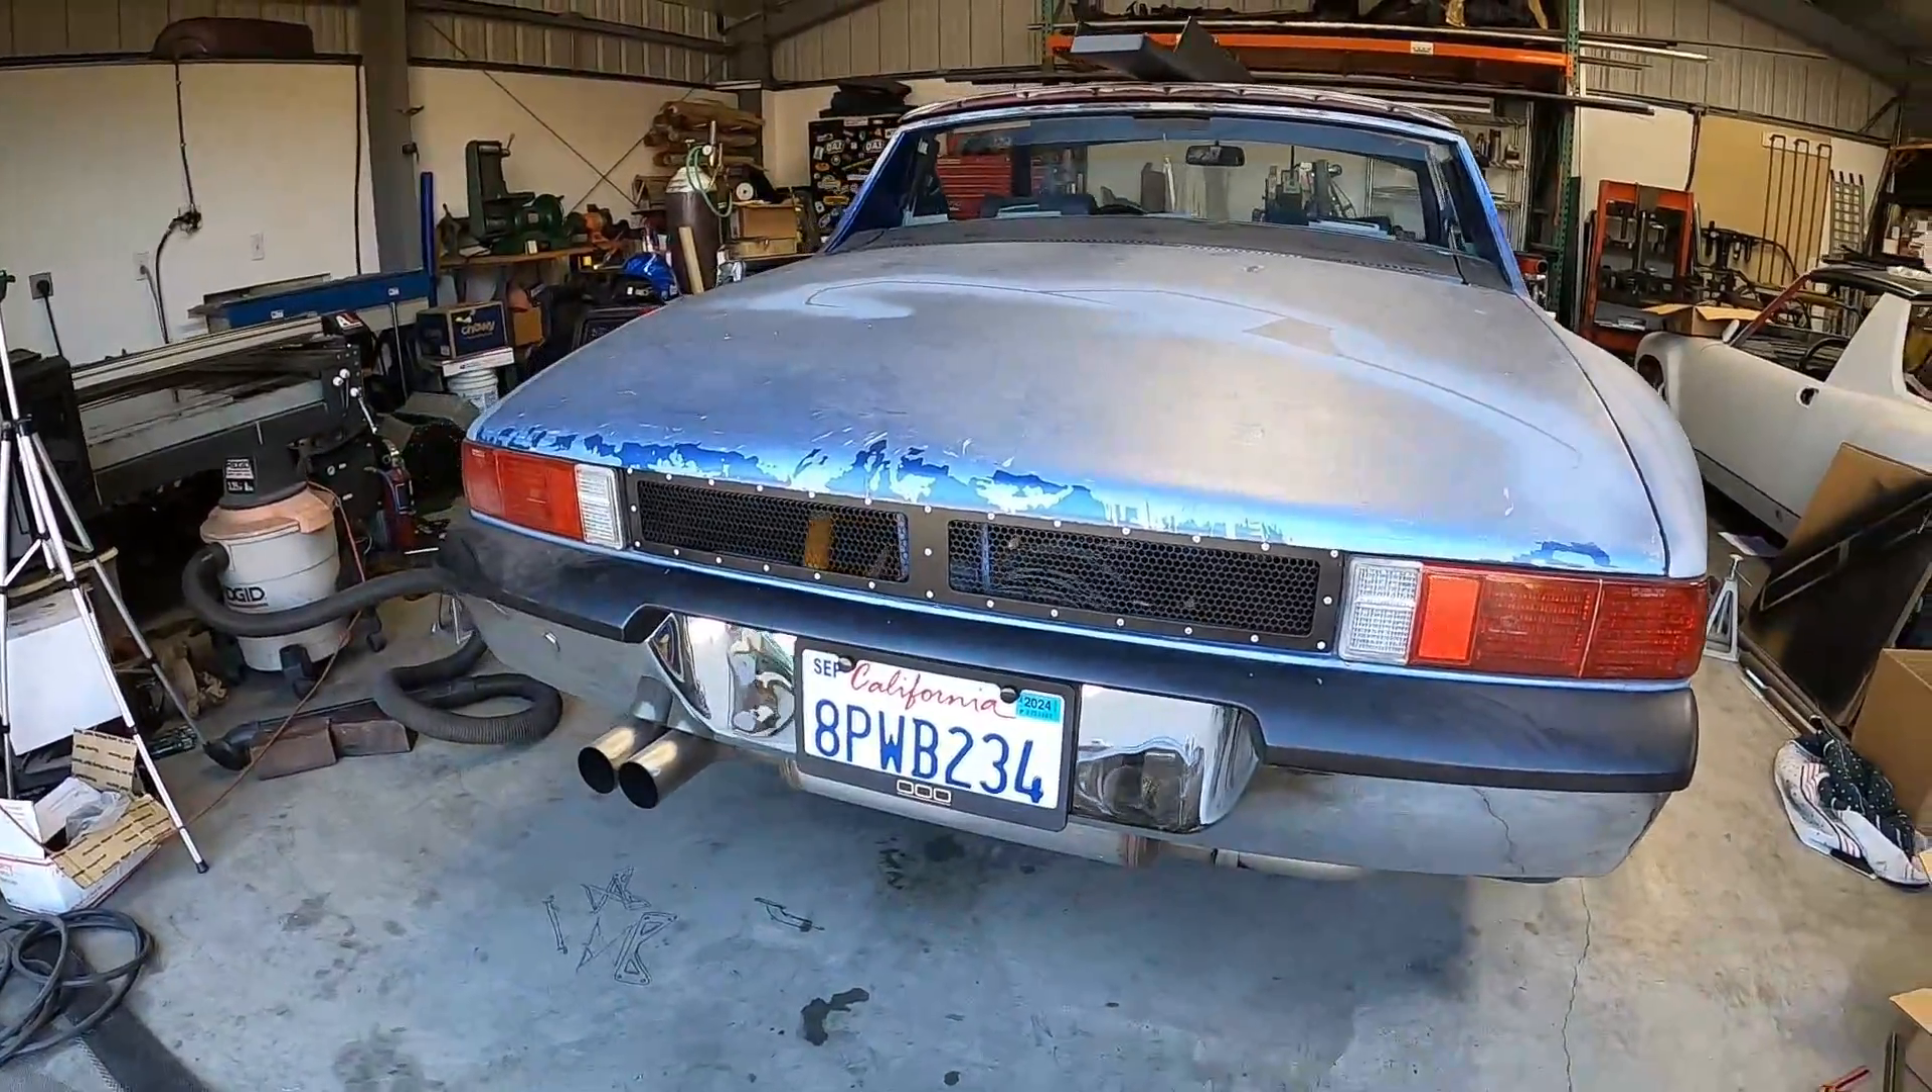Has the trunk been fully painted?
No.